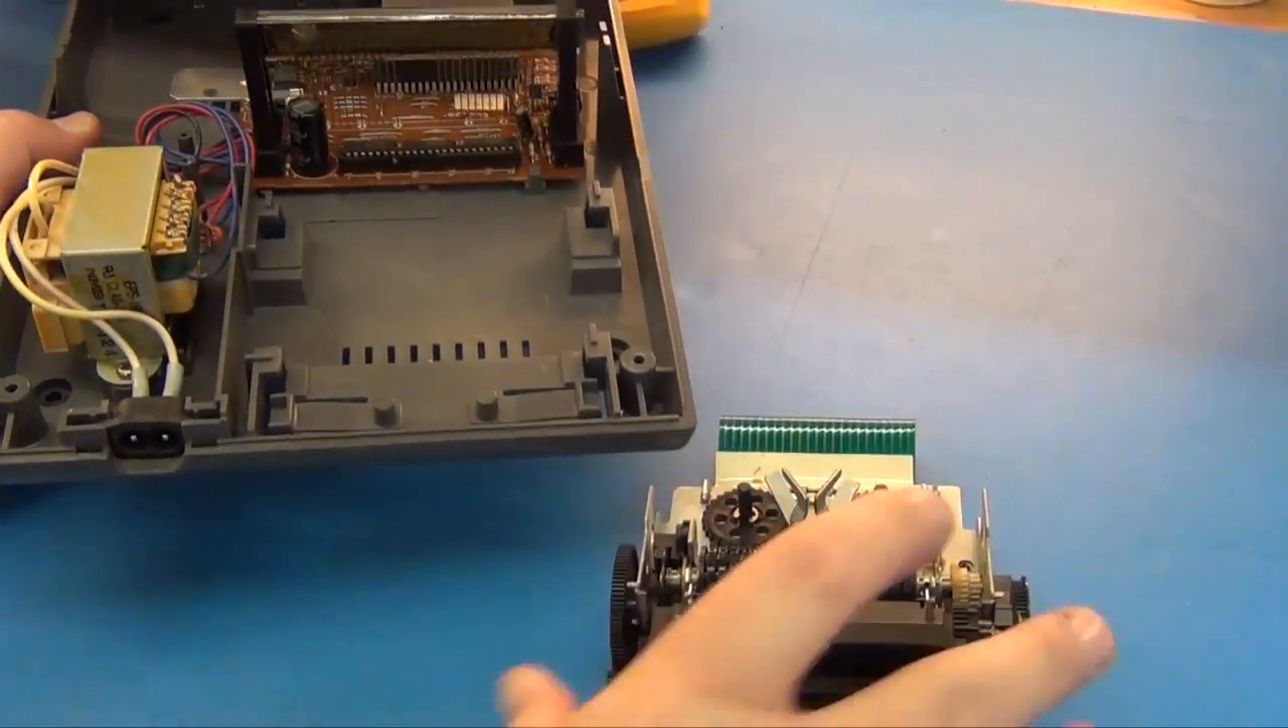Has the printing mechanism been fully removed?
Yes.